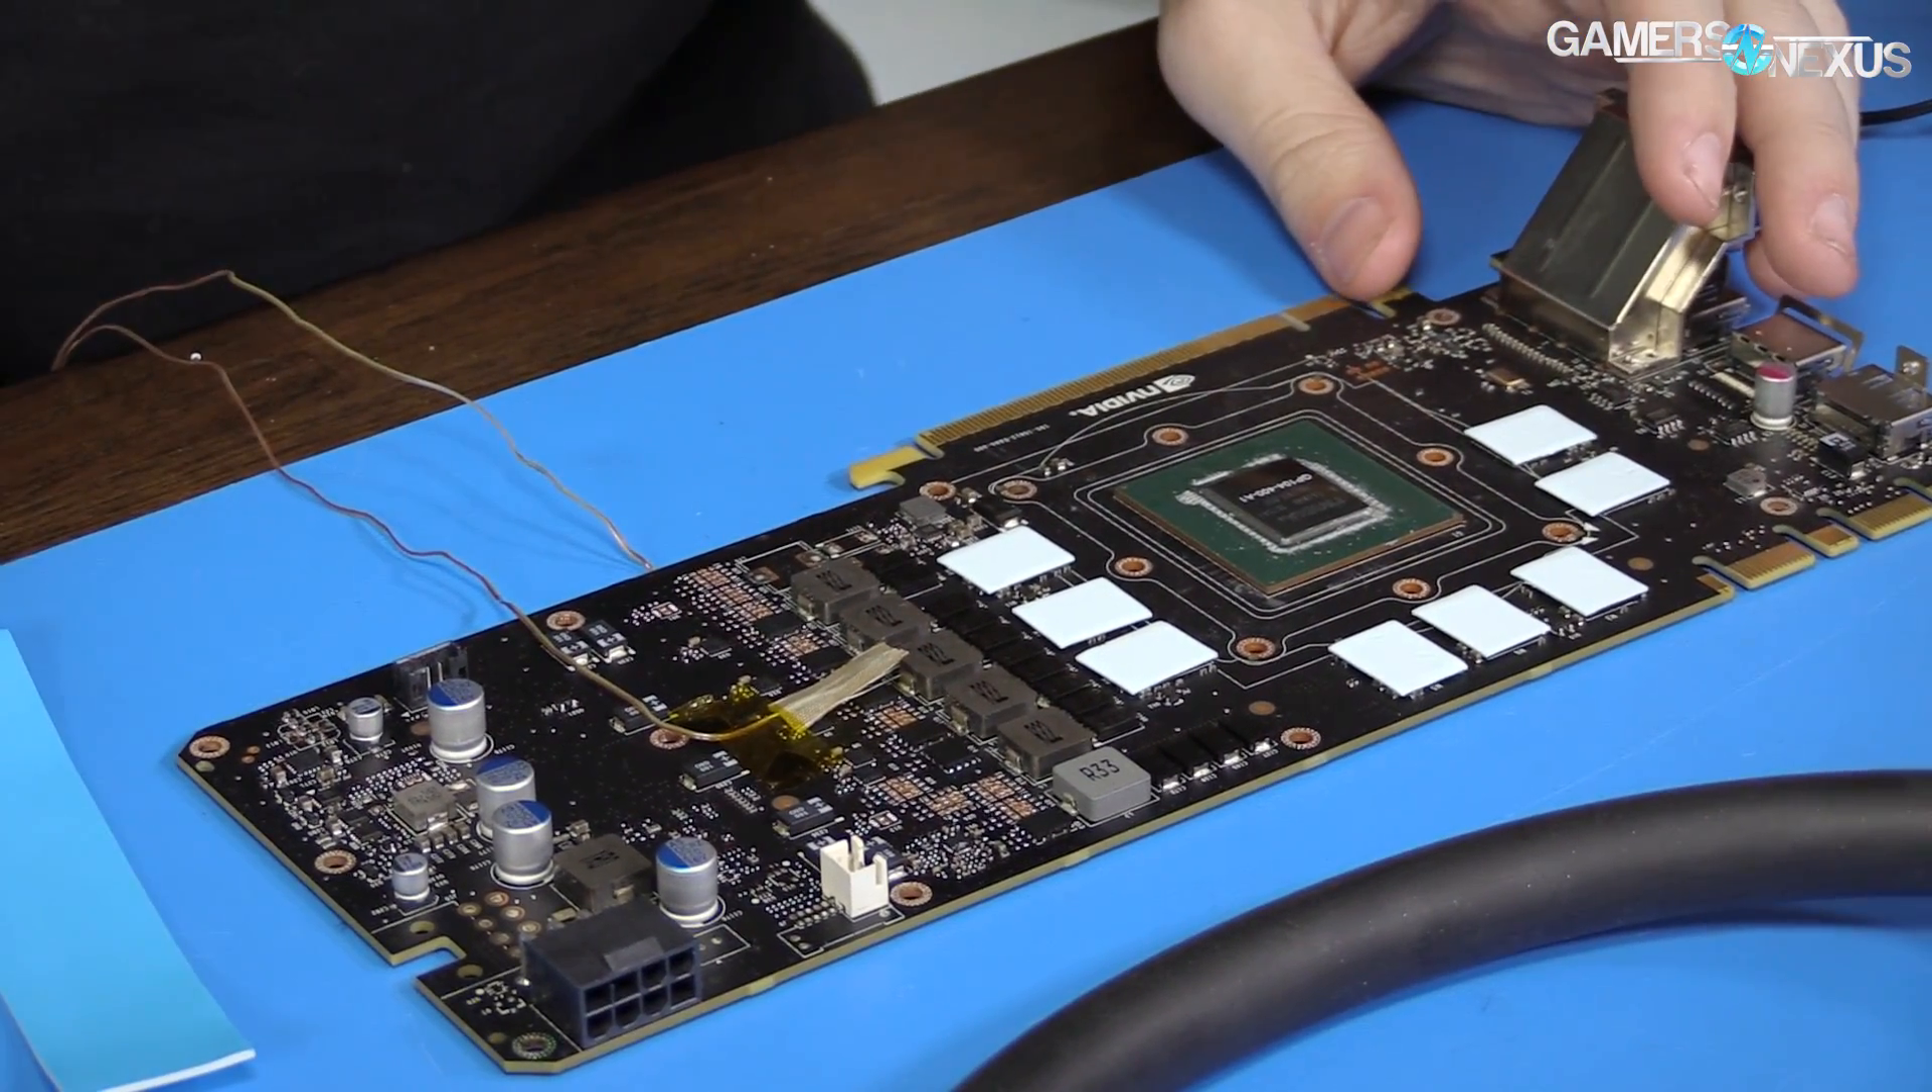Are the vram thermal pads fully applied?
Yes.